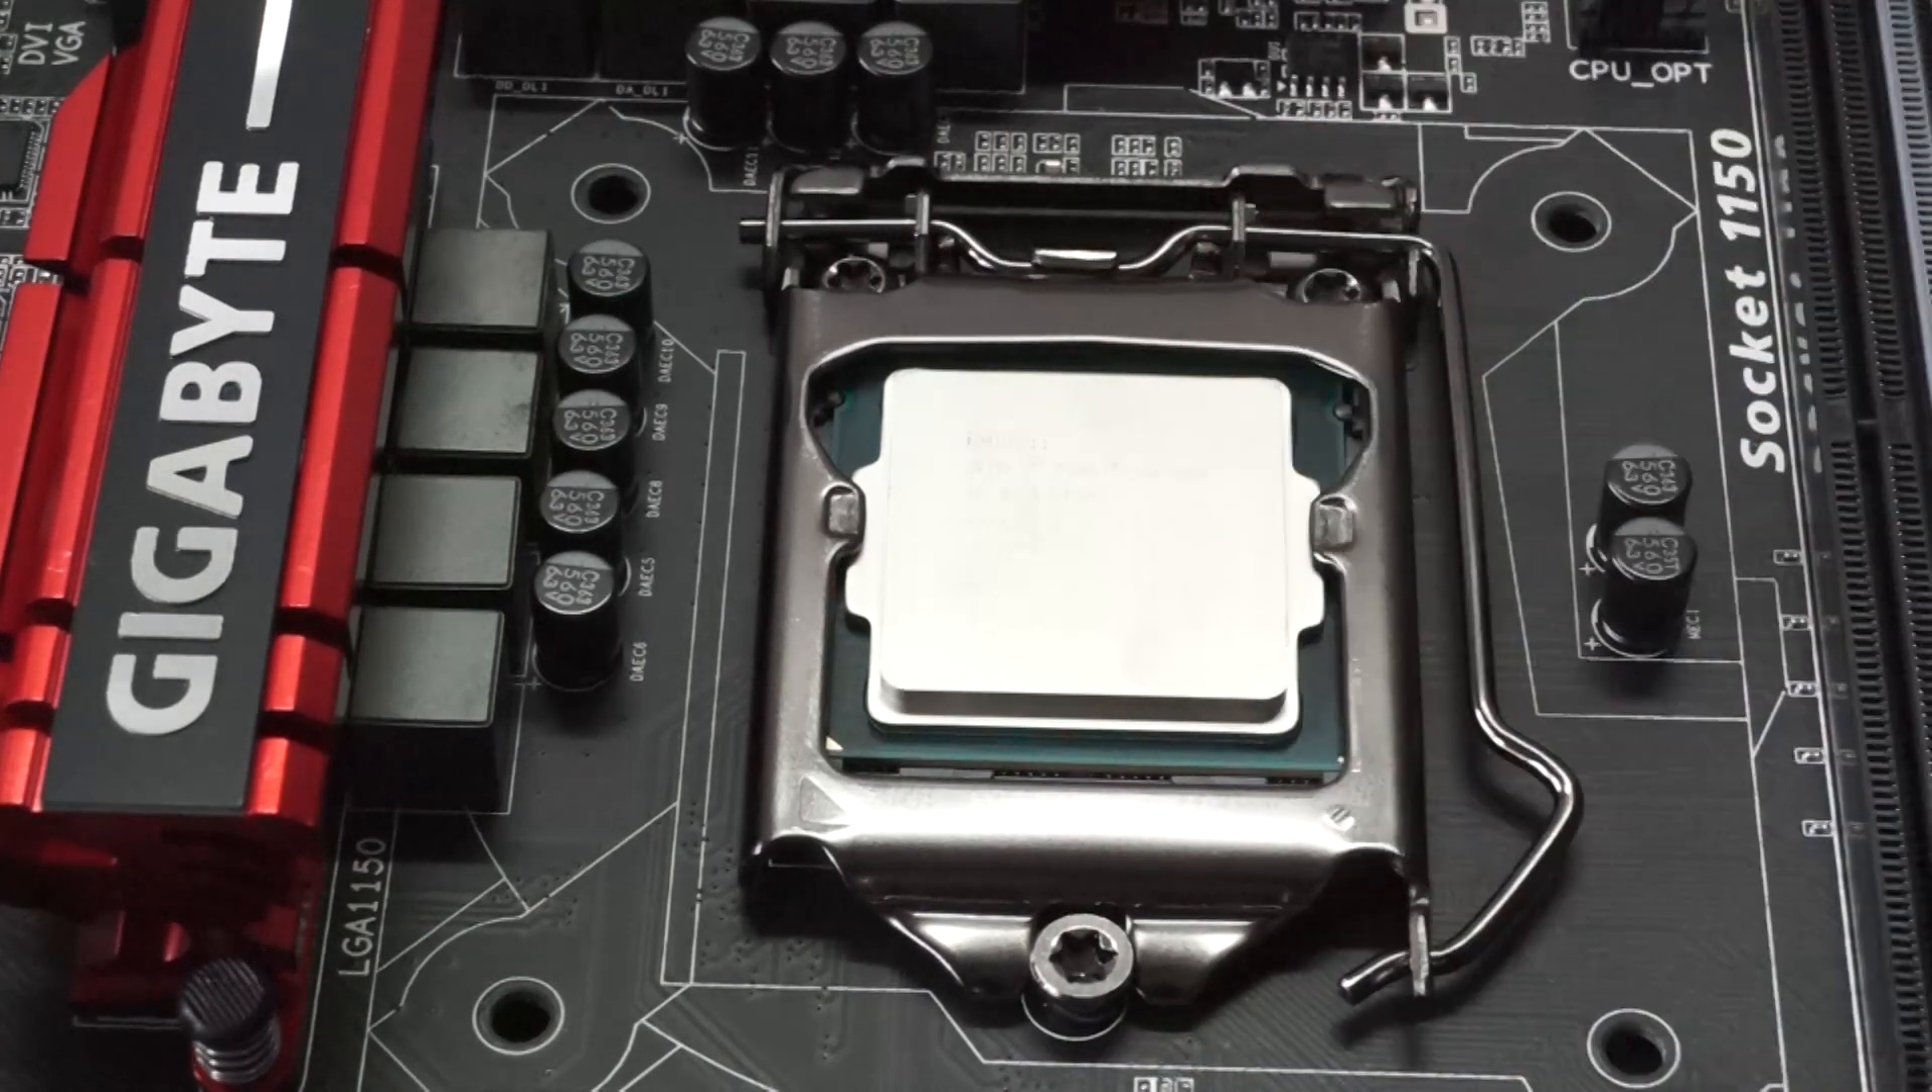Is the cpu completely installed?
Yes.